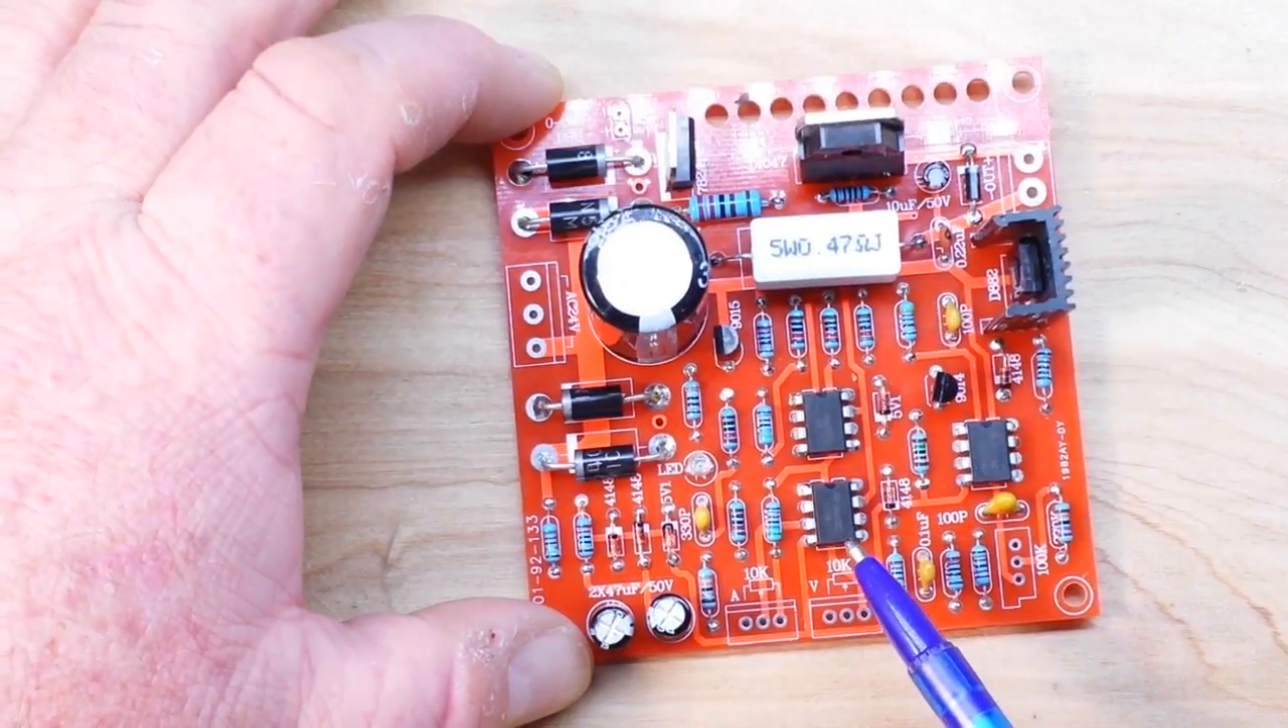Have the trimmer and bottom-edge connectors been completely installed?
No.